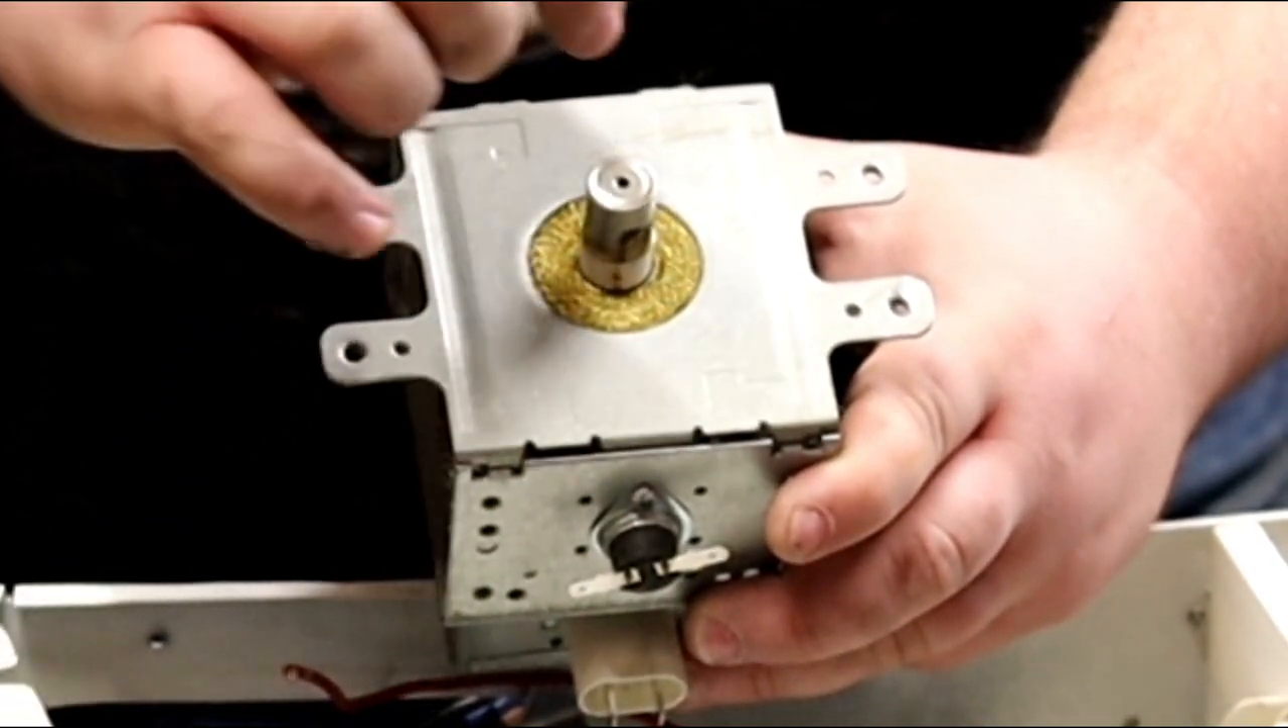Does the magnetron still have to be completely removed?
No.